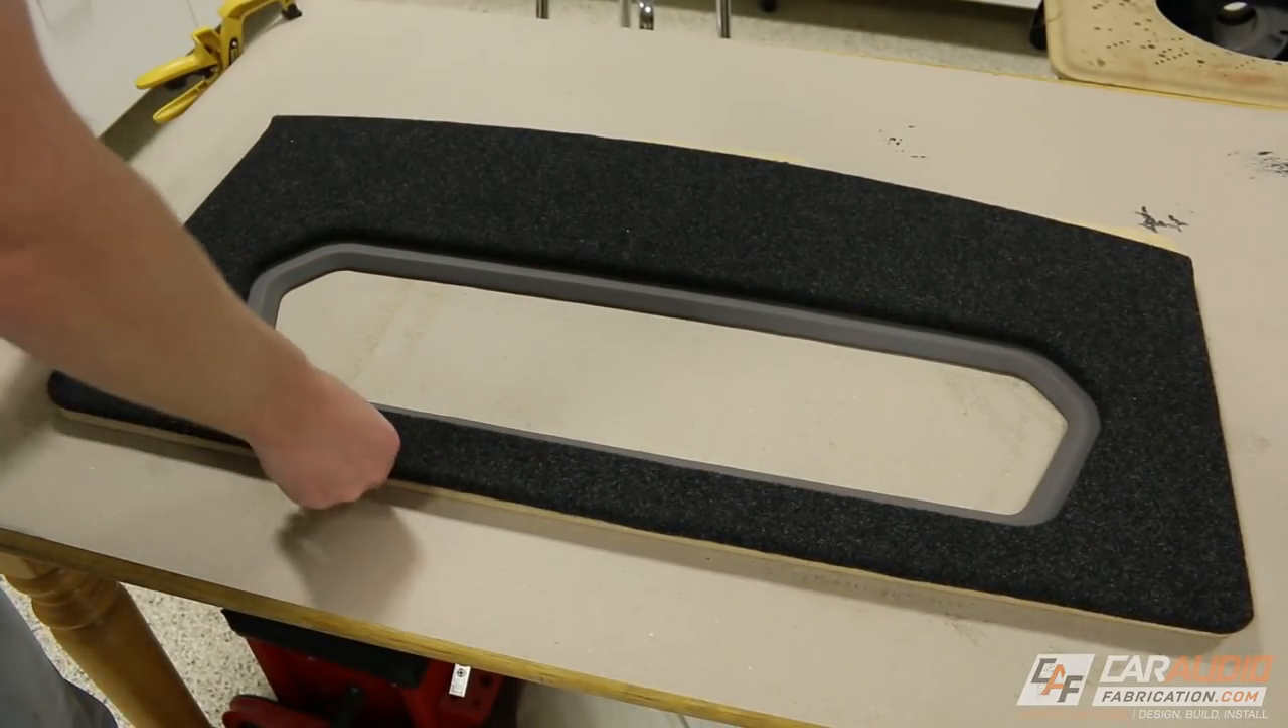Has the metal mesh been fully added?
No.